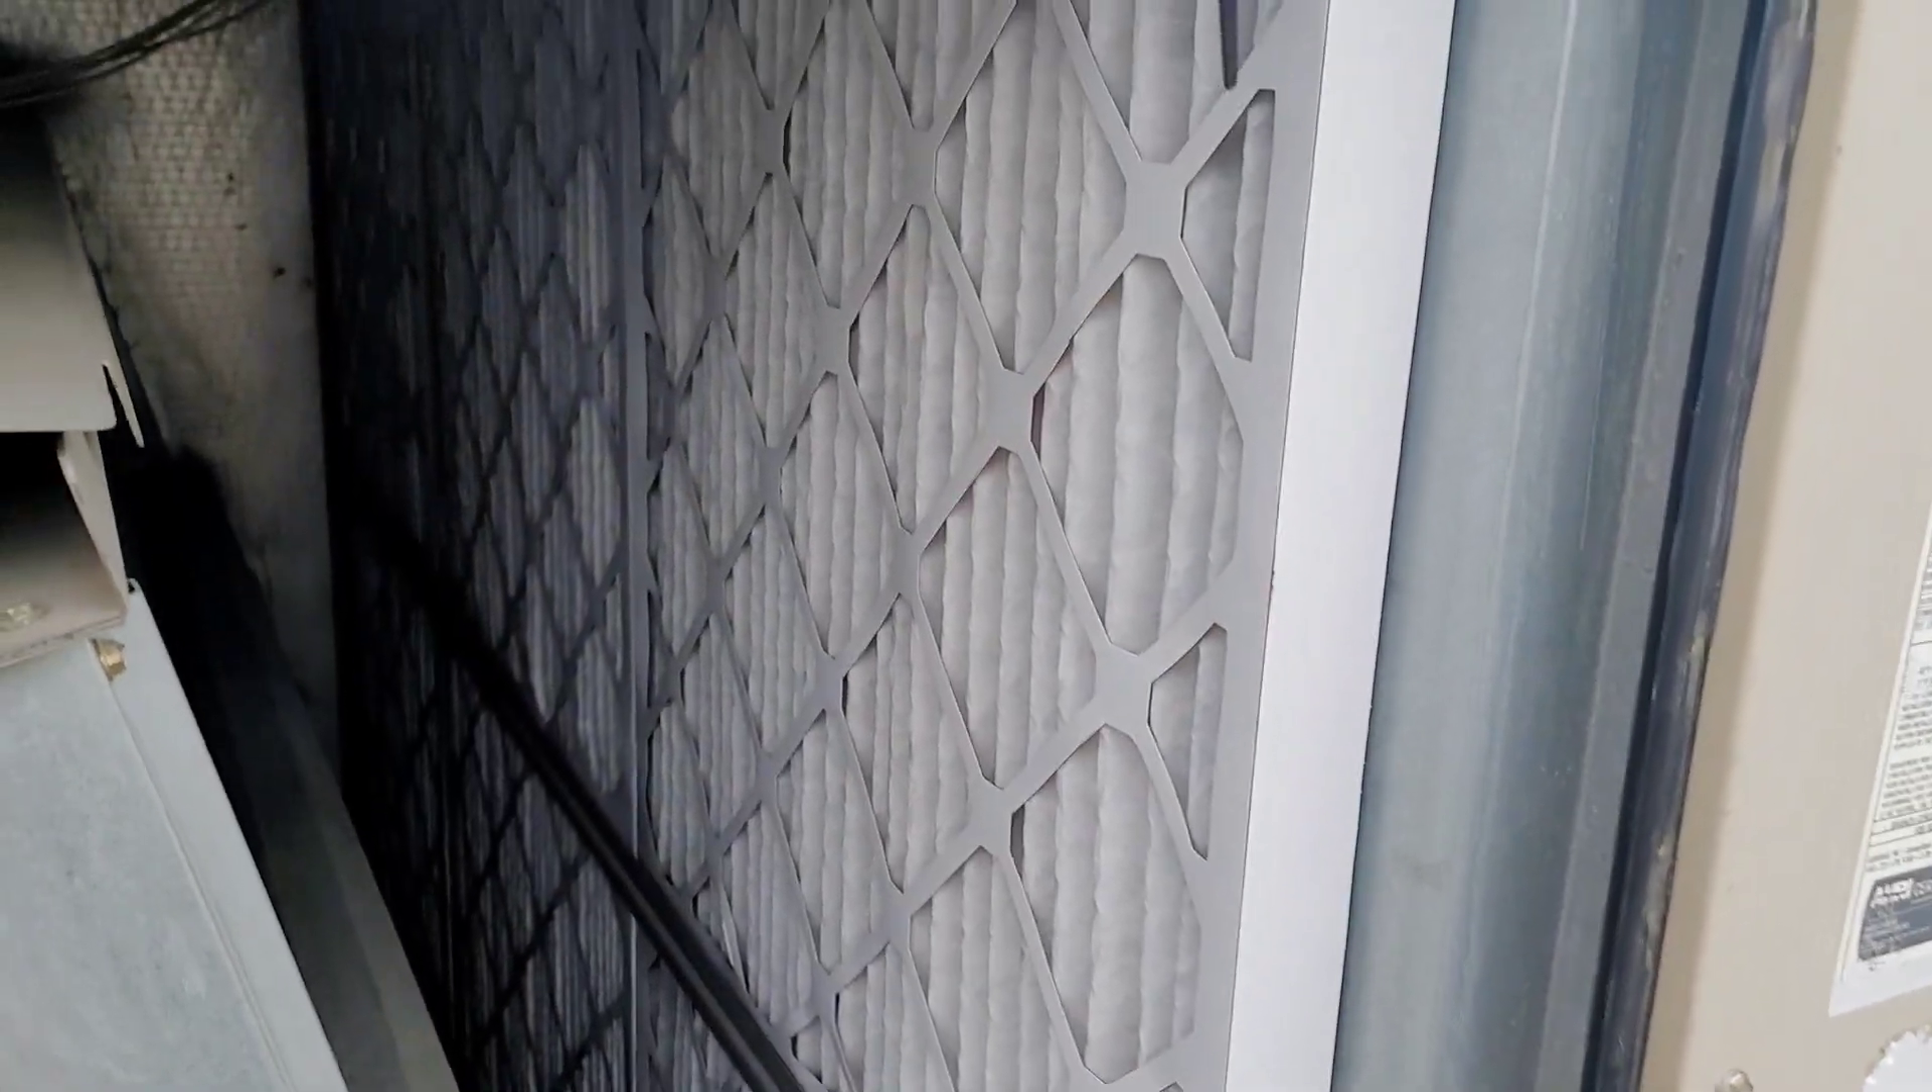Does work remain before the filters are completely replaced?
No.